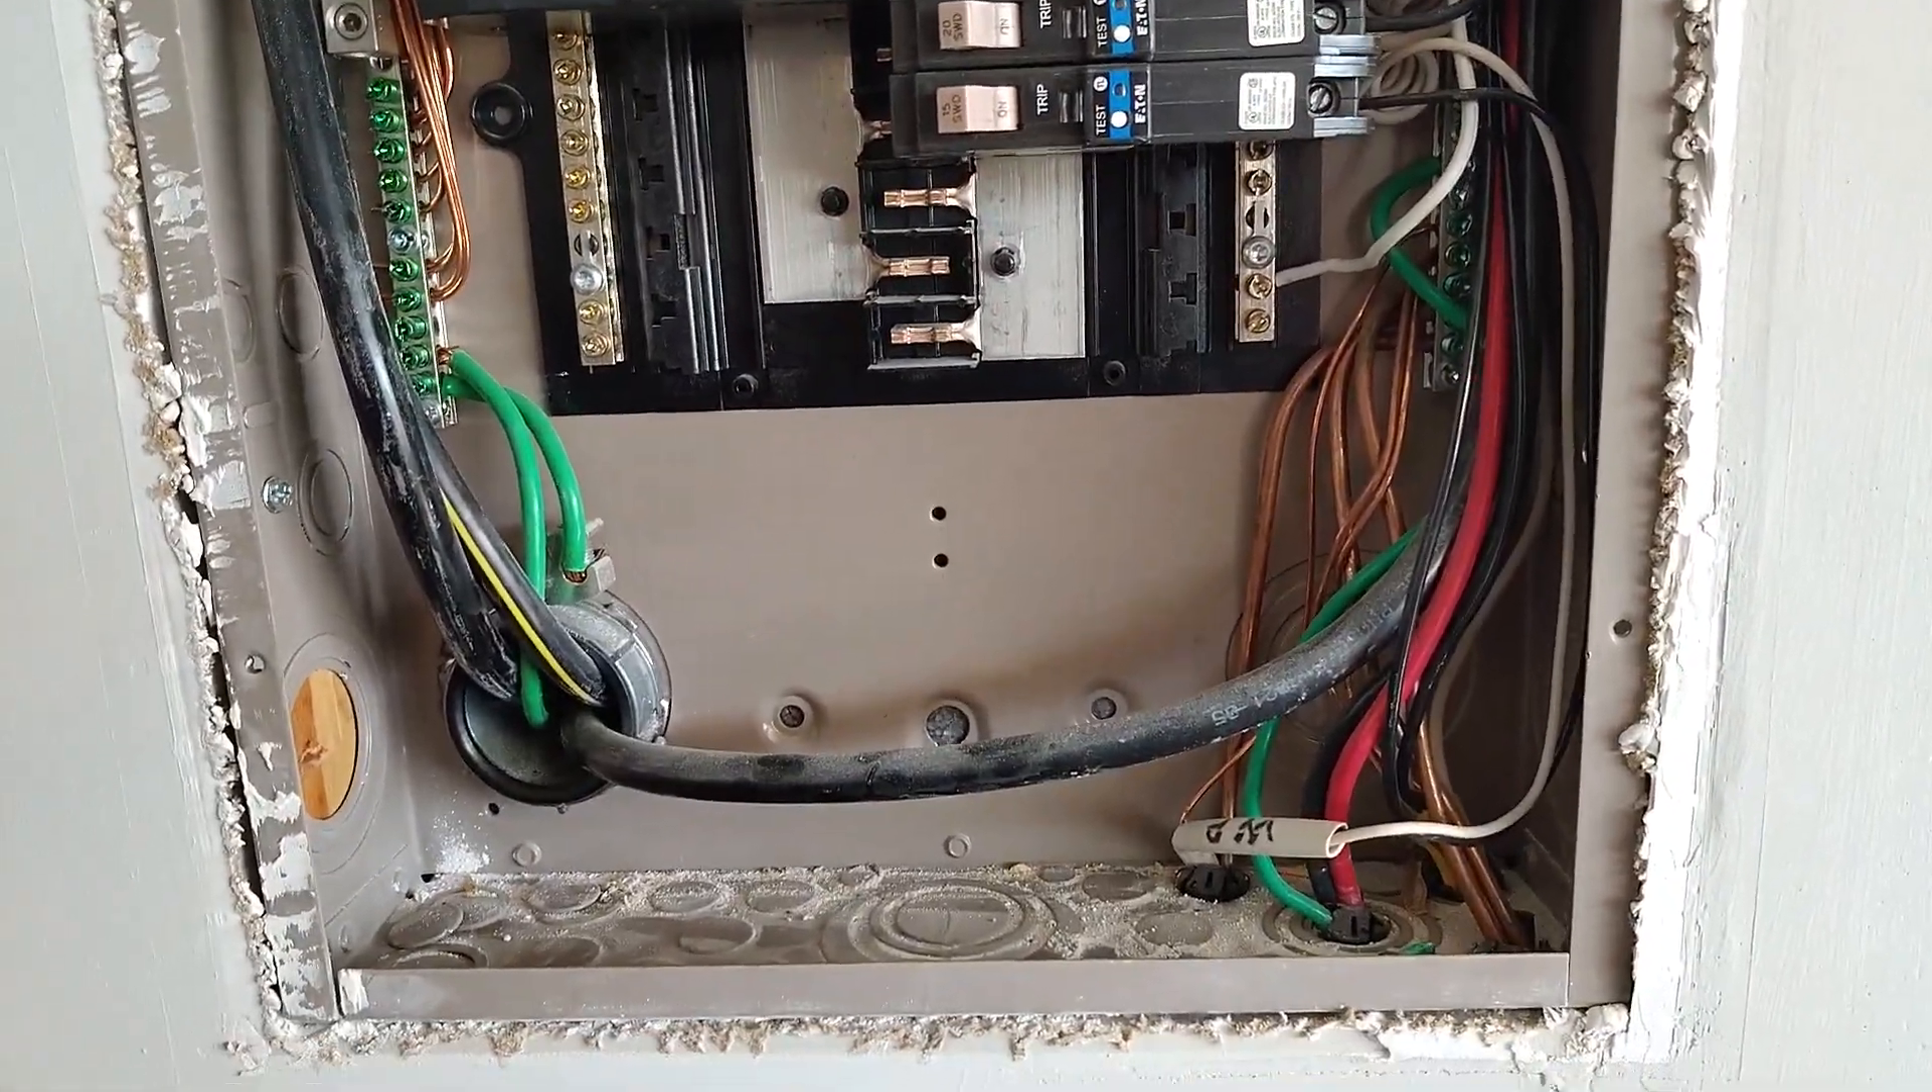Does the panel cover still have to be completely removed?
No.